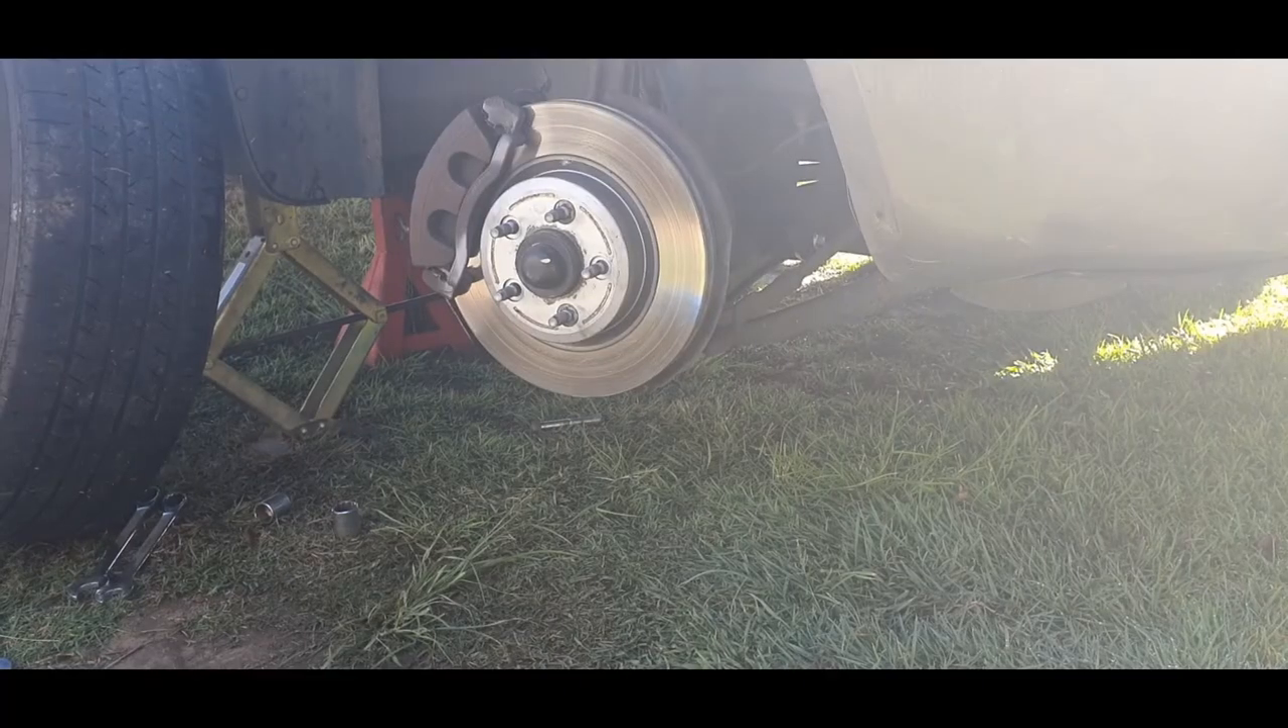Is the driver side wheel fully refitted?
No.